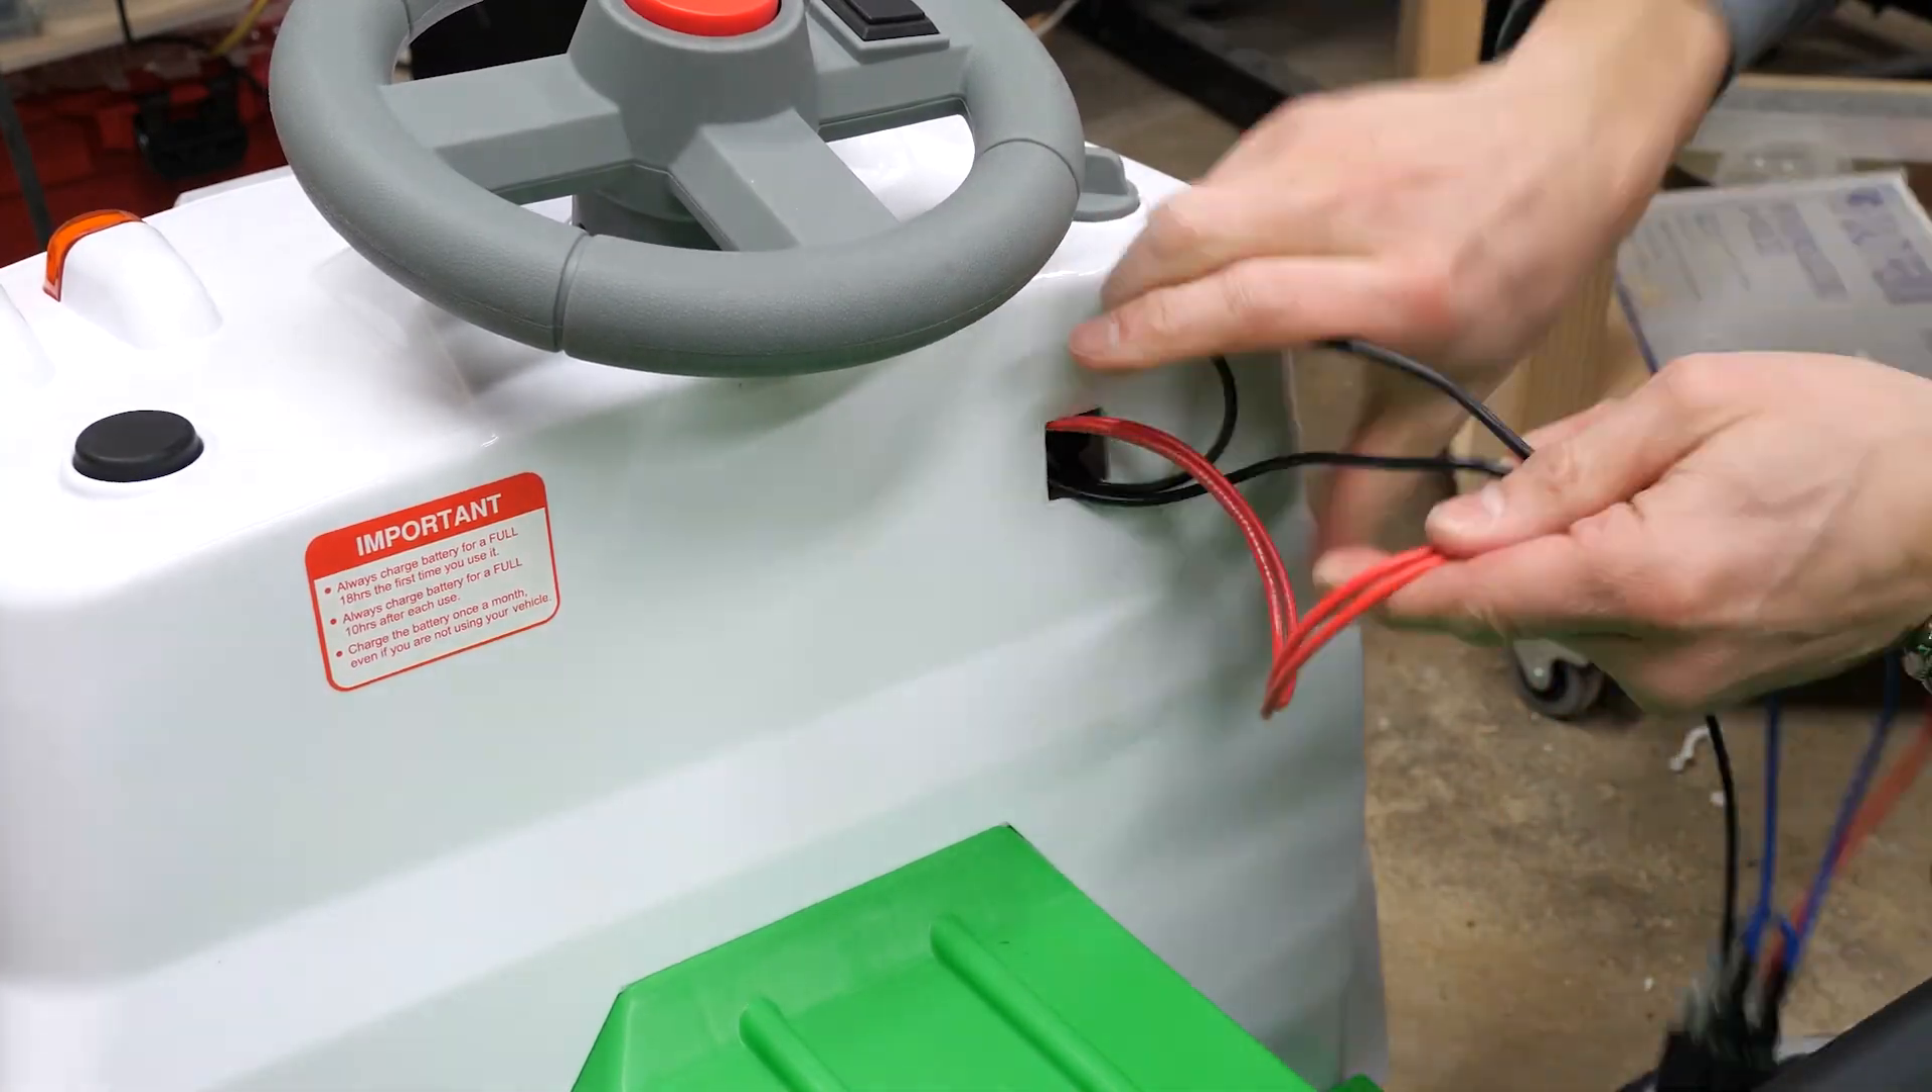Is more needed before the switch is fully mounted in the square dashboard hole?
Yes.